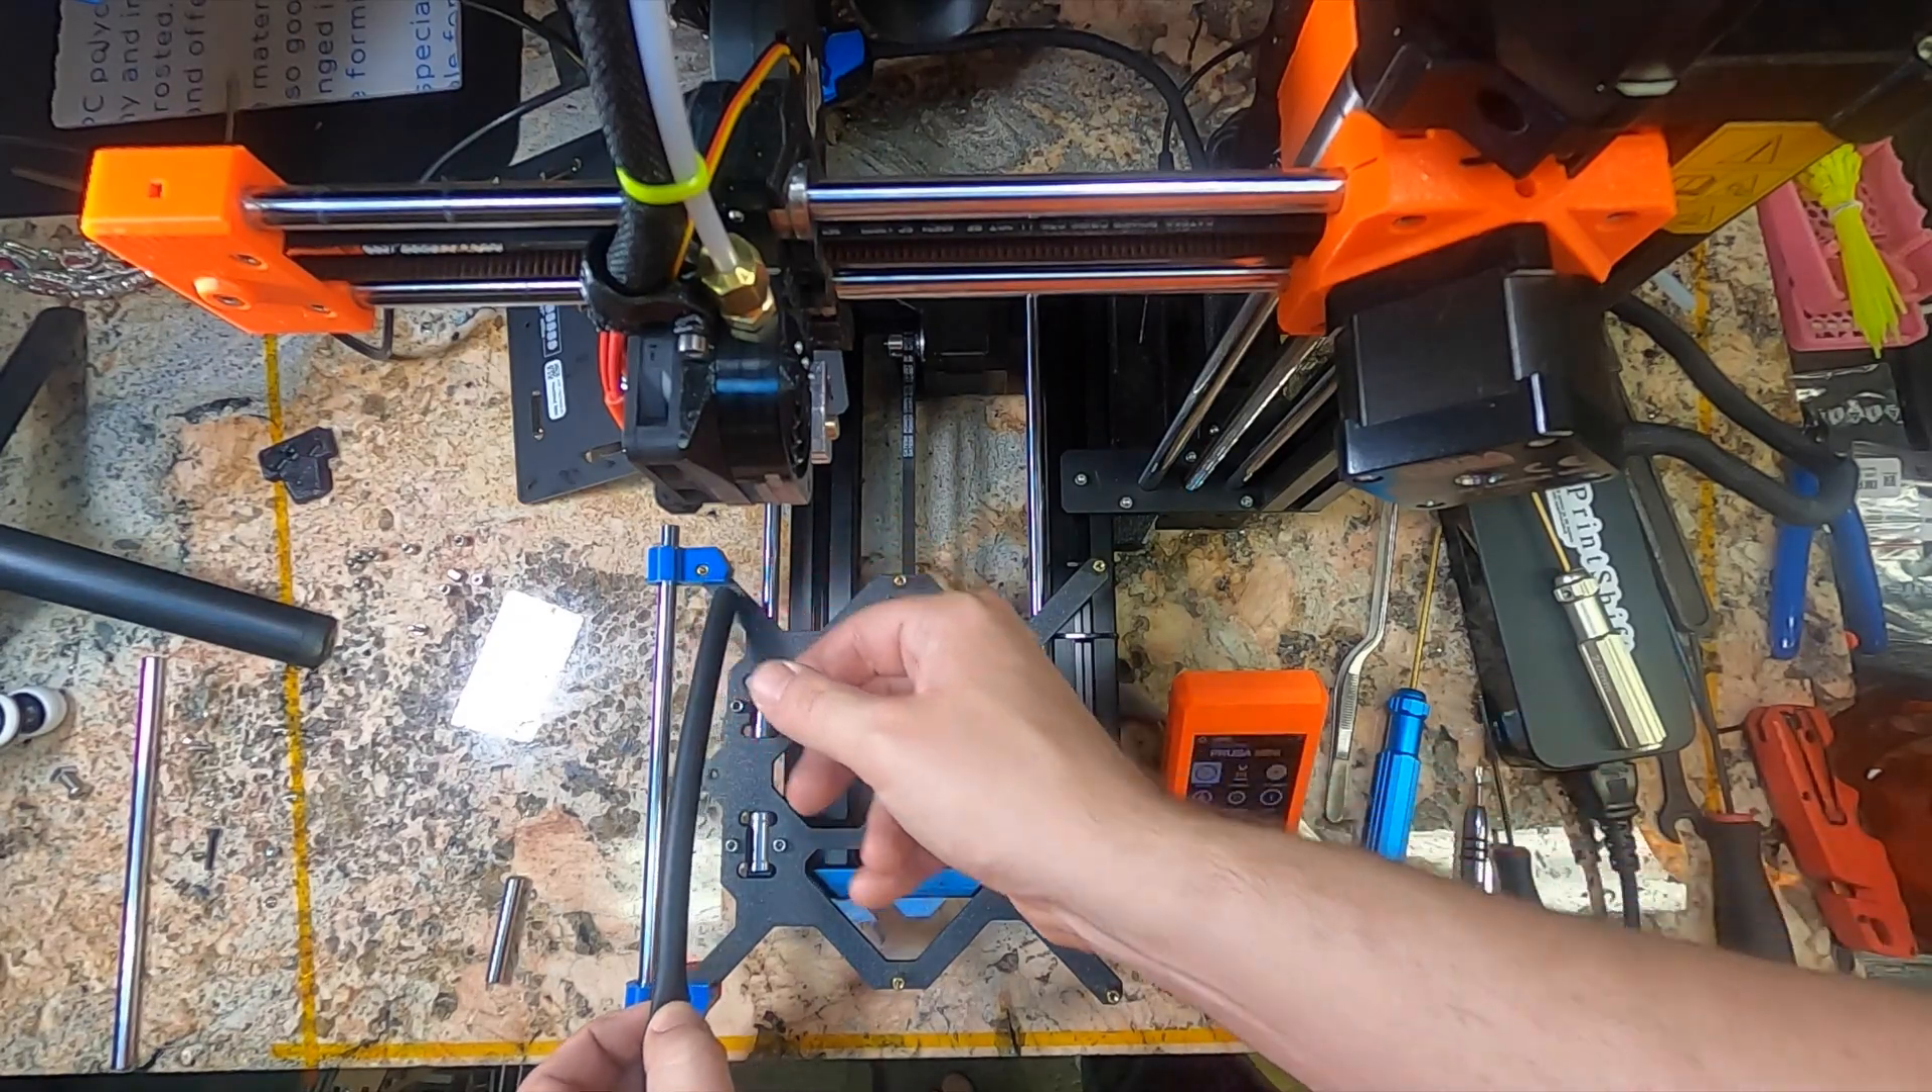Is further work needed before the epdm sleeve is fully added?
Yes.